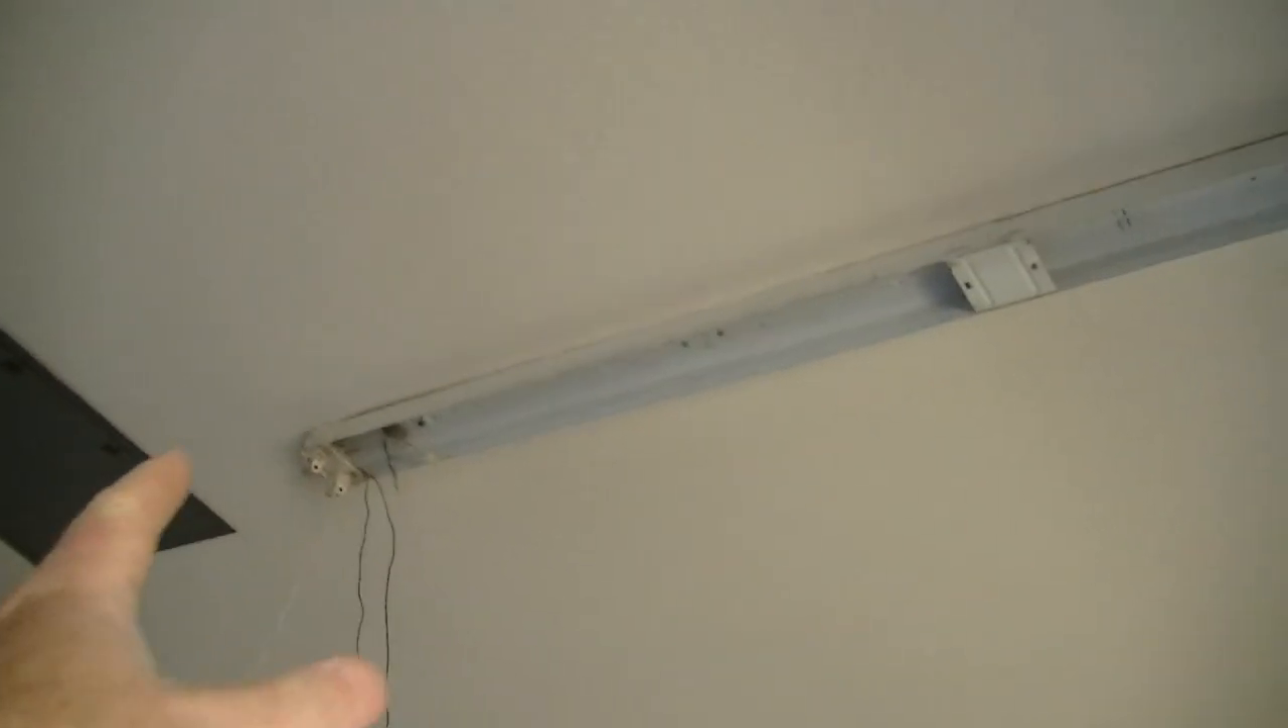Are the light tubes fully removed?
Yes.